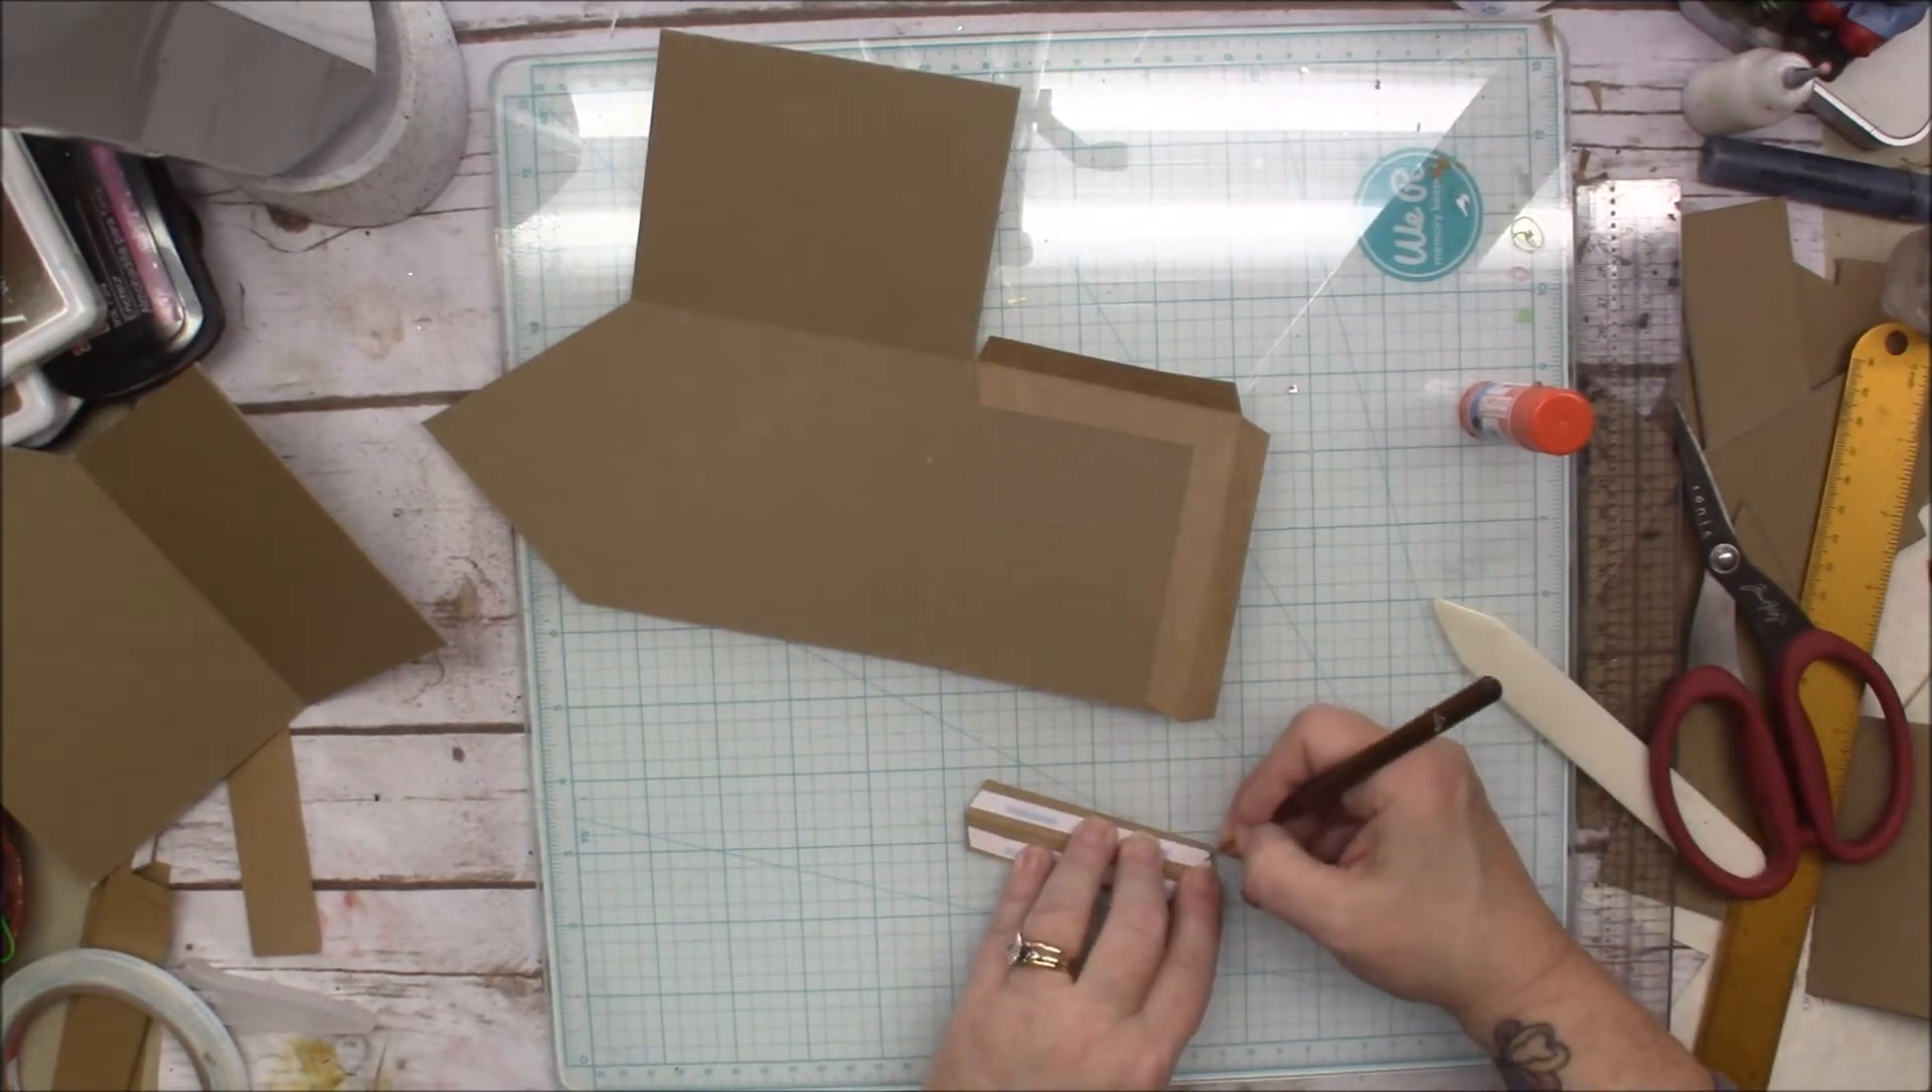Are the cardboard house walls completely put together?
No.